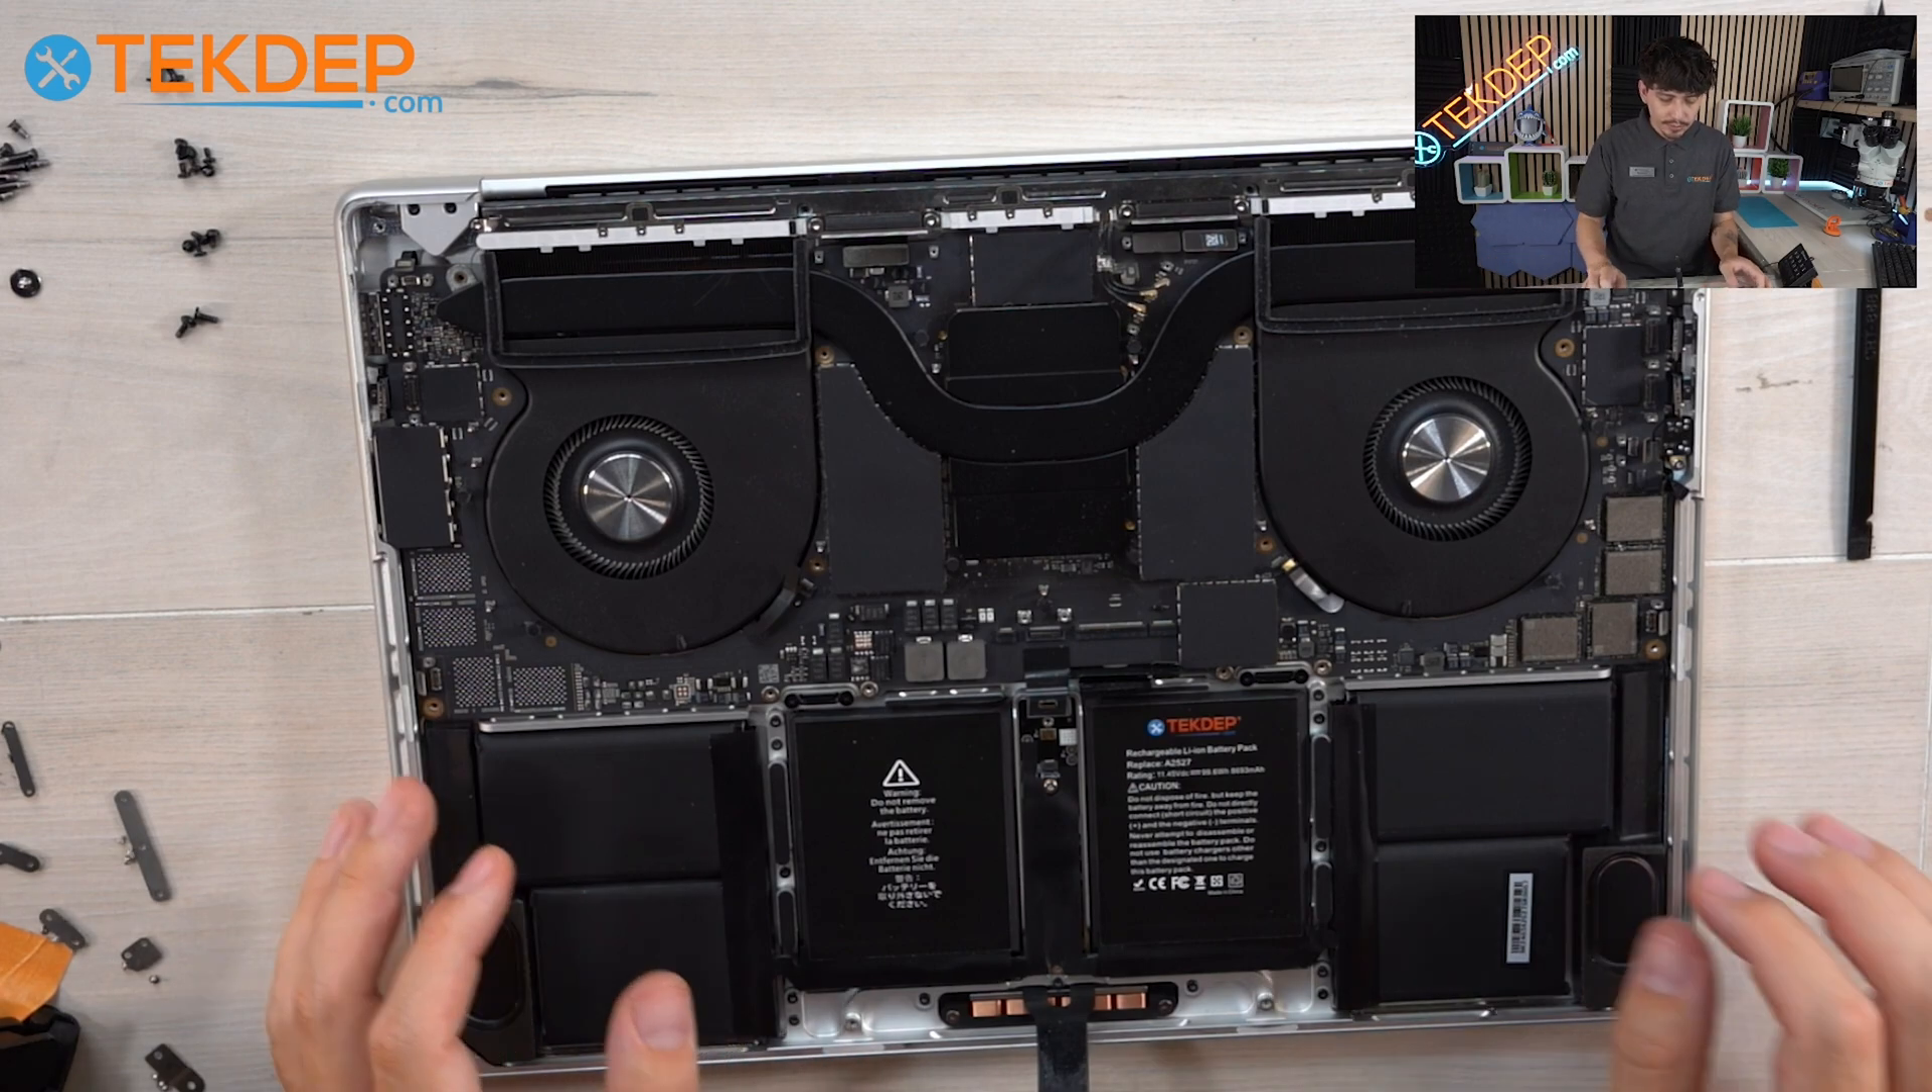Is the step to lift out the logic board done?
No.